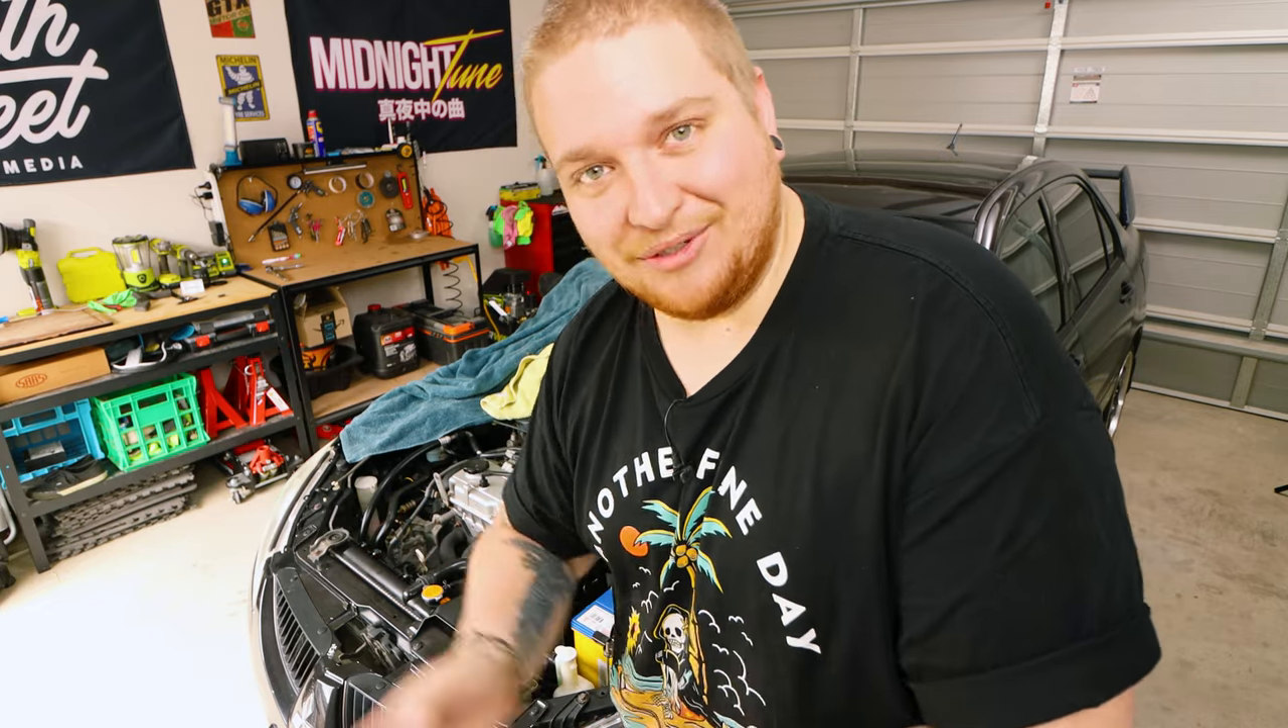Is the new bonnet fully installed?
No.